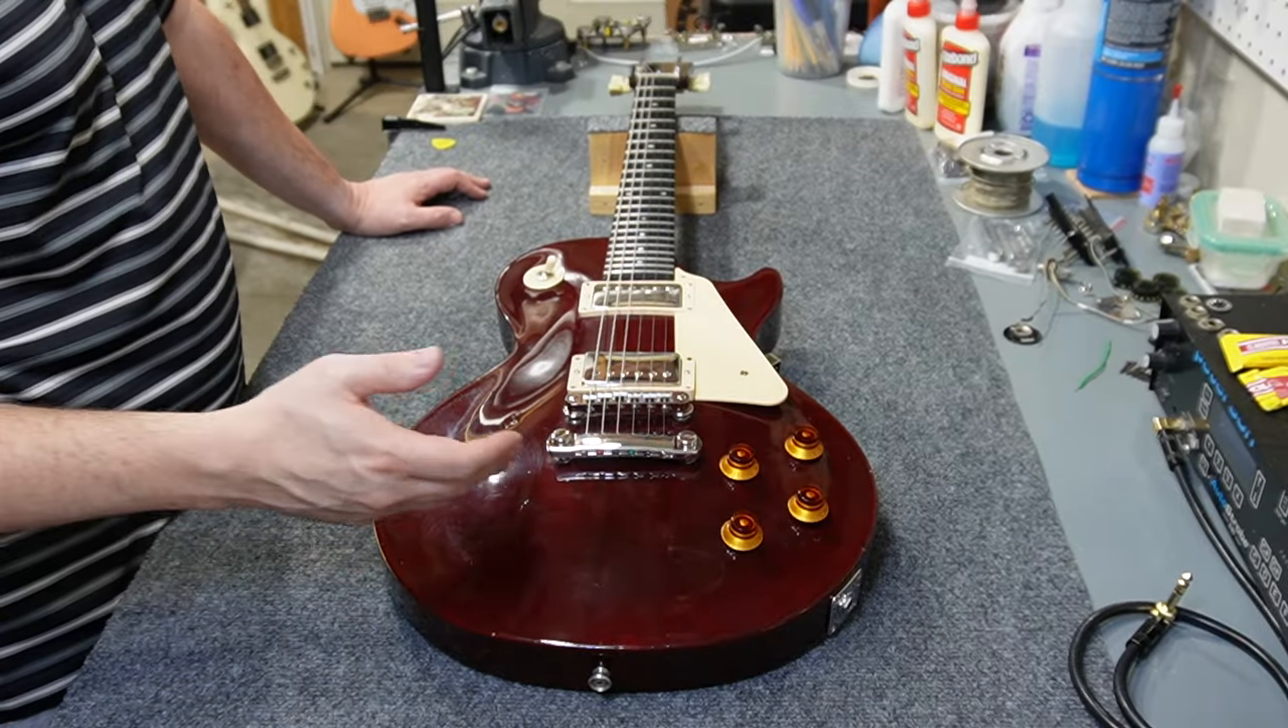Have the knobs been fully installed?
Yes.